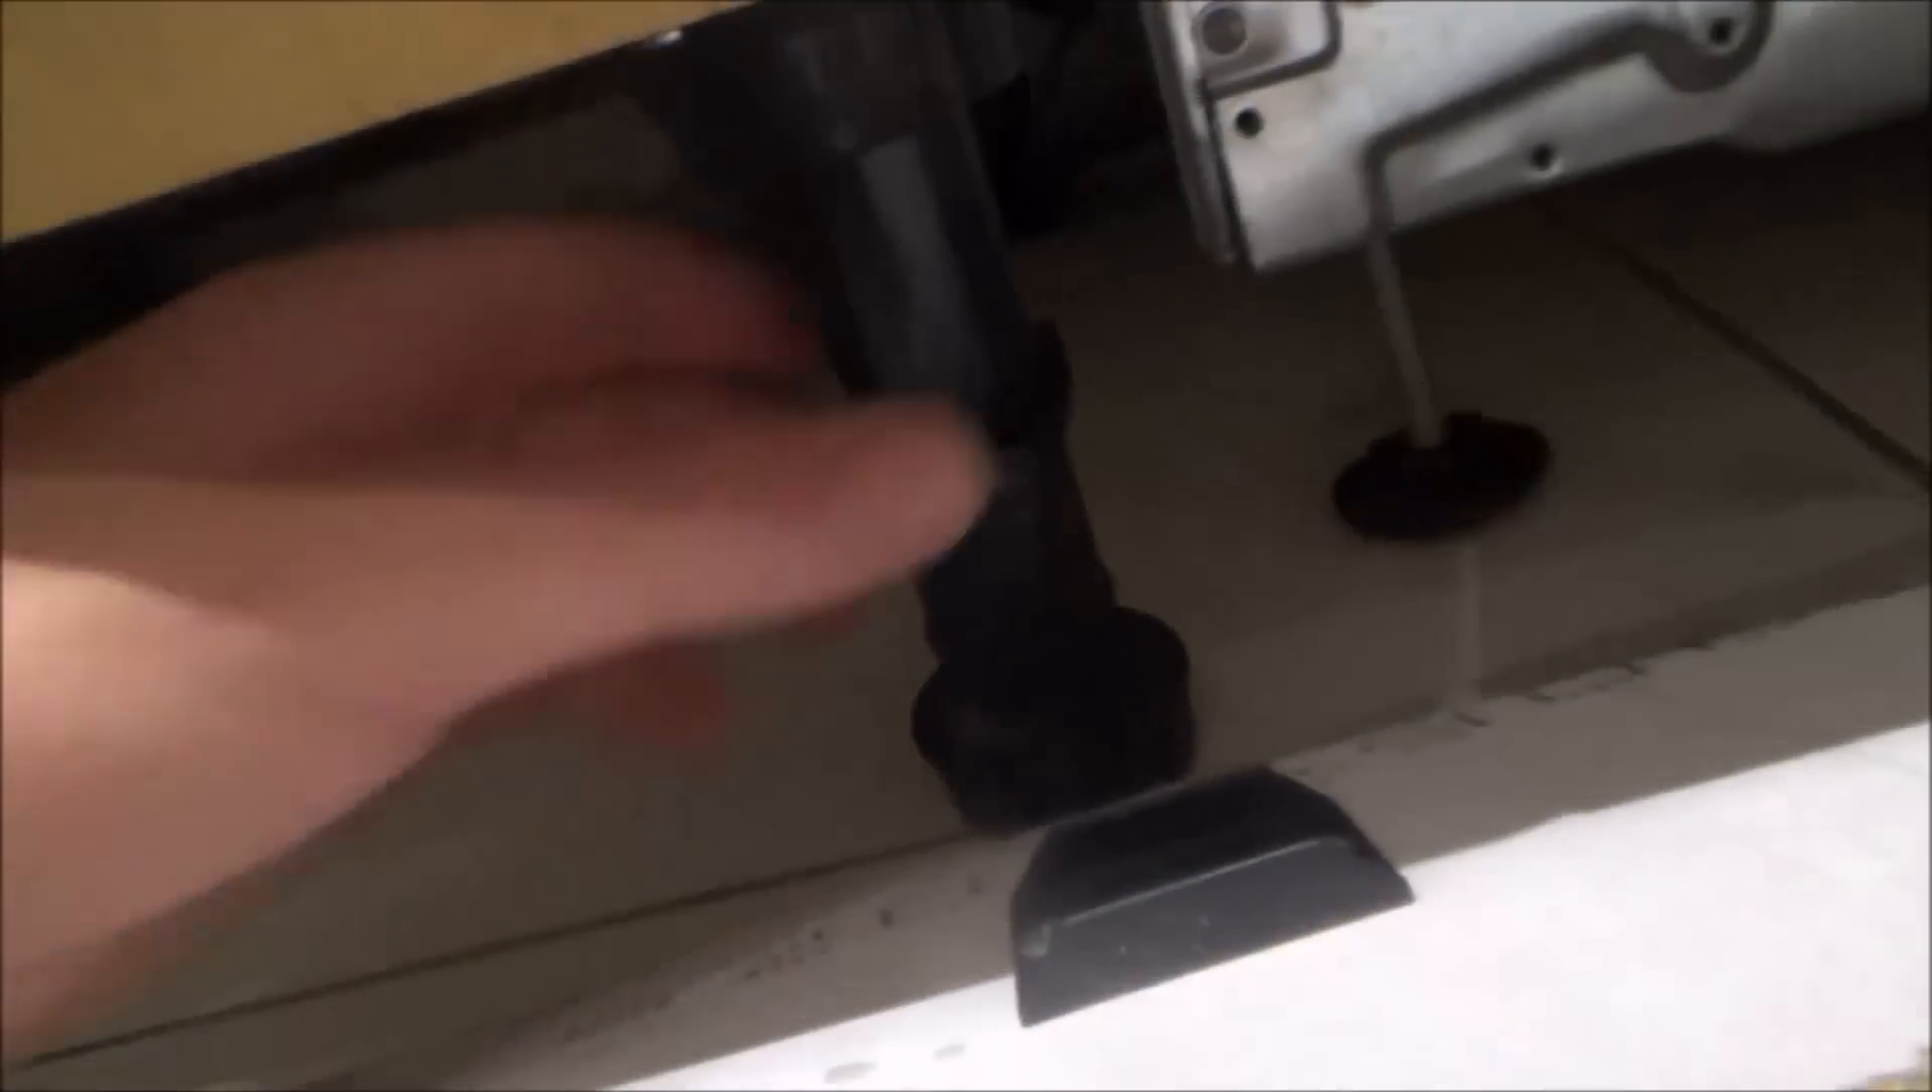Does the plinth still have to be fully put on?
Yes.